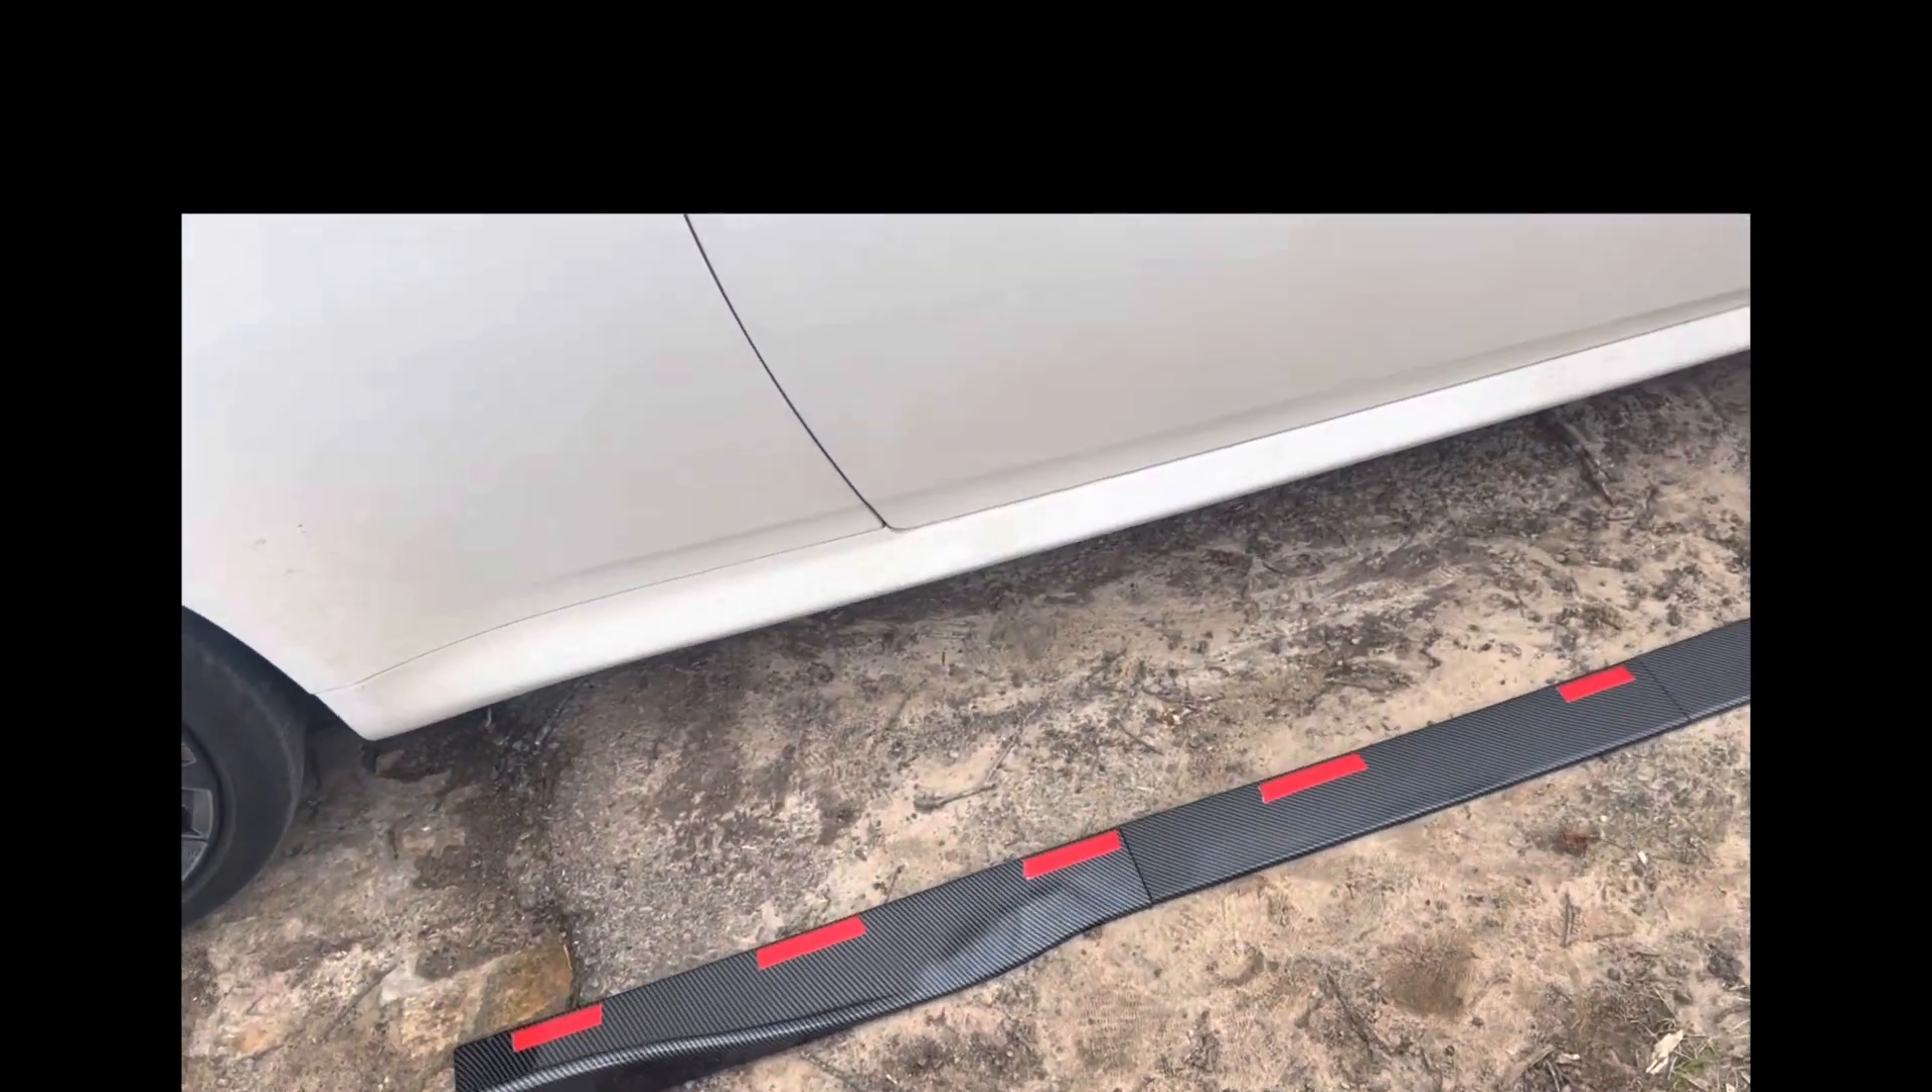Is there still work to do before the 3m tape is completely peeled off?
Yes.